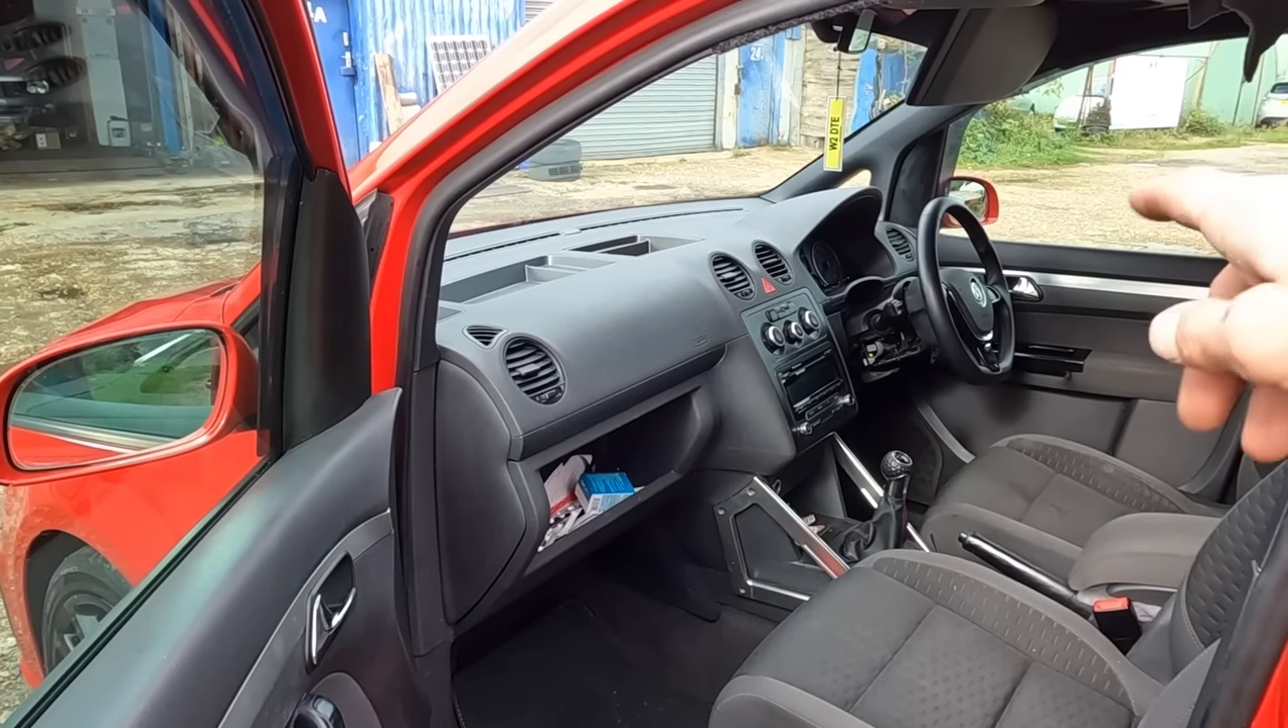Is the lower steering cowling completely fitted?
No.